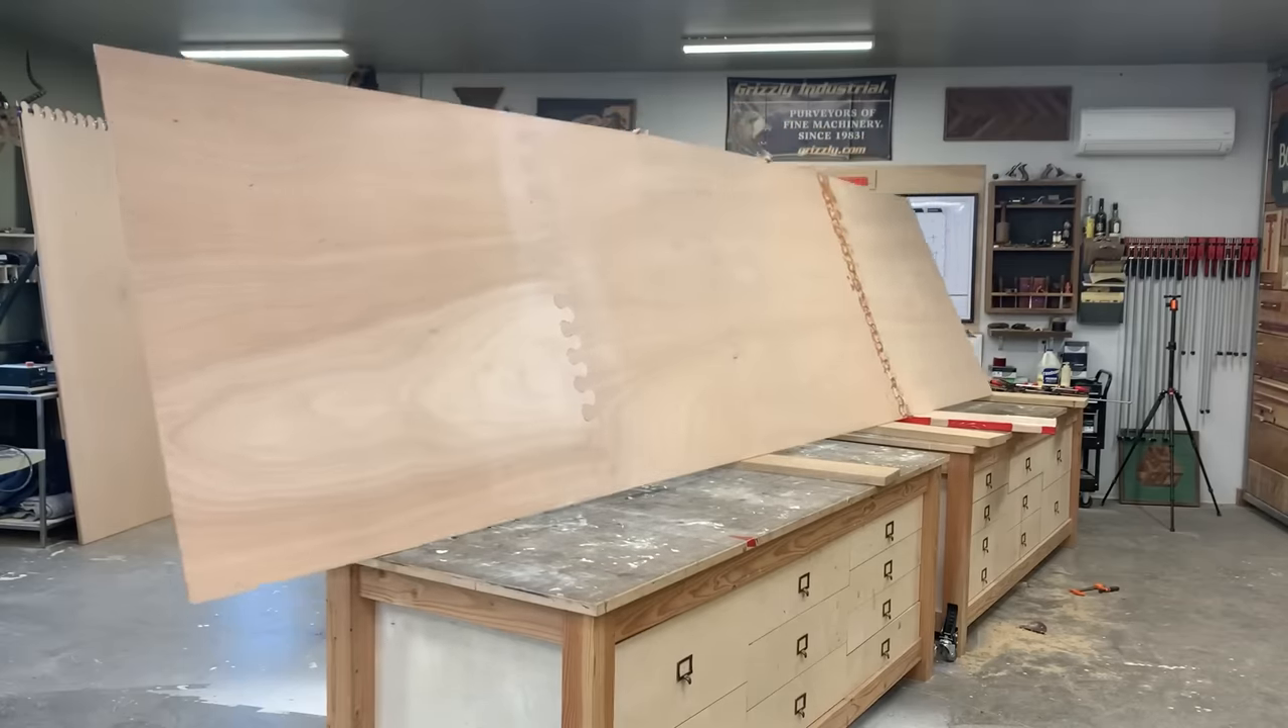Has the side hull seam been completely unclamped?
Yes.